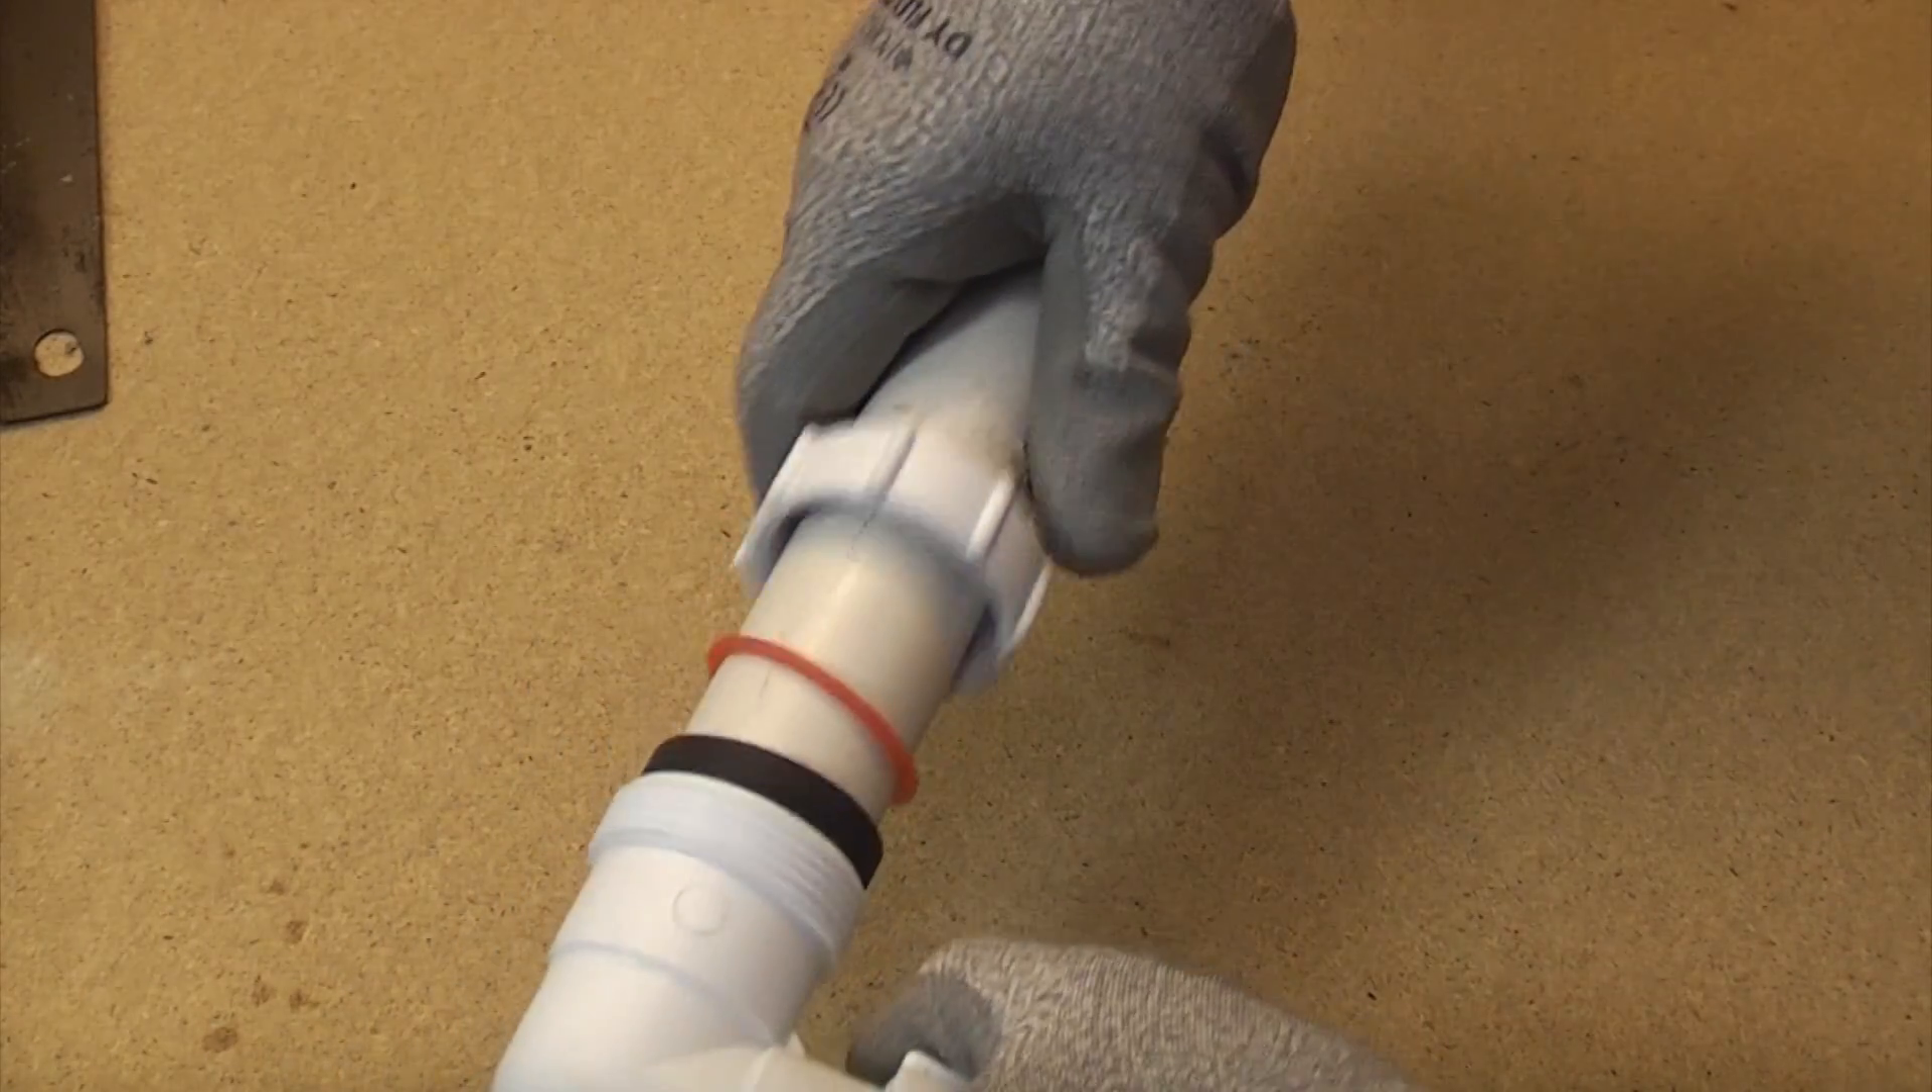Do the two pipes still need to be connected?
Yes.